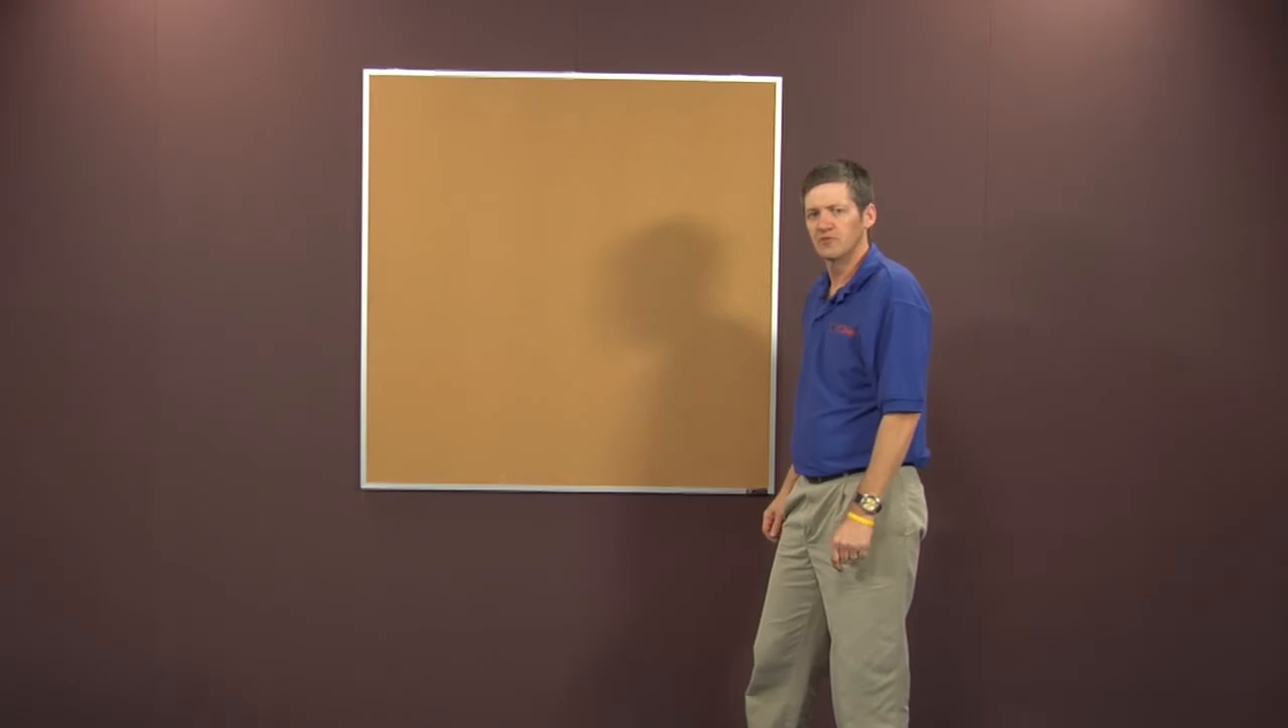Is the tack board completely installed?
Yes.